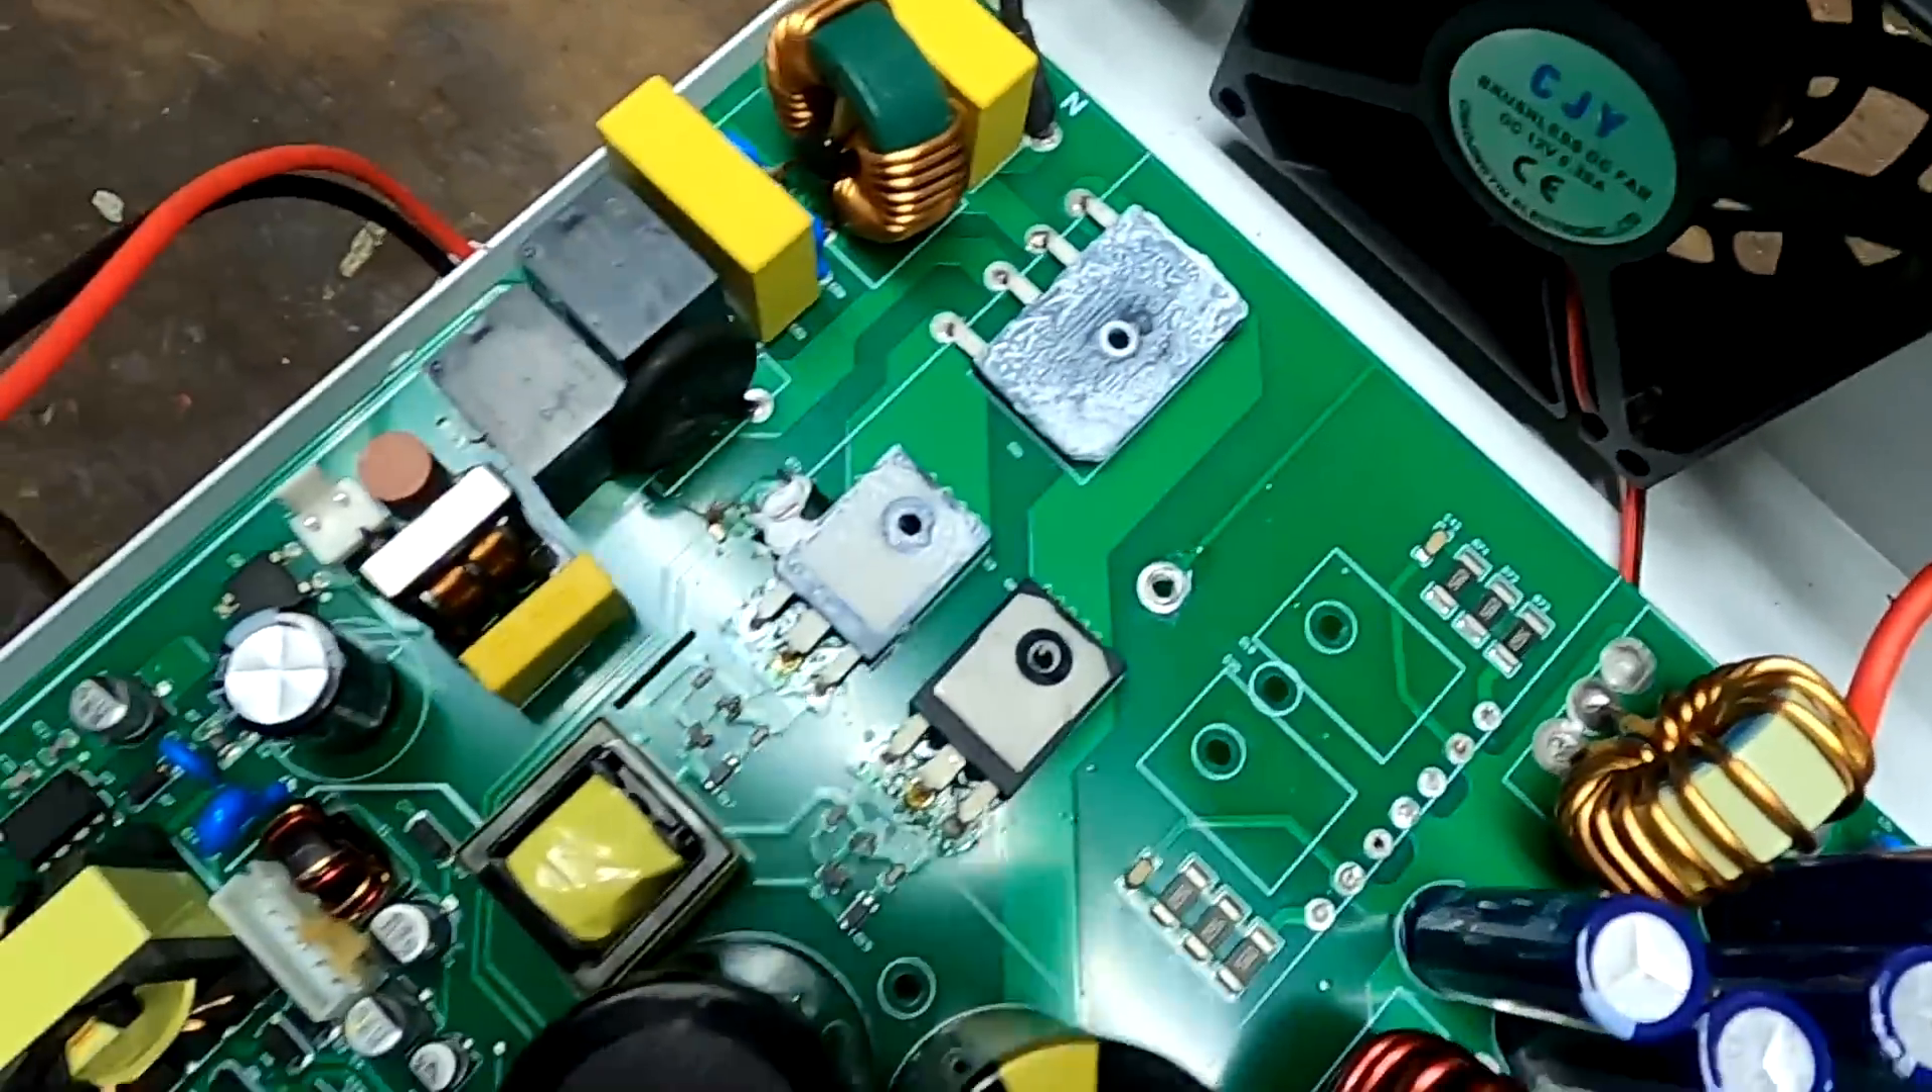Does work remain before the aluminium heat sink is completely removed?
No.